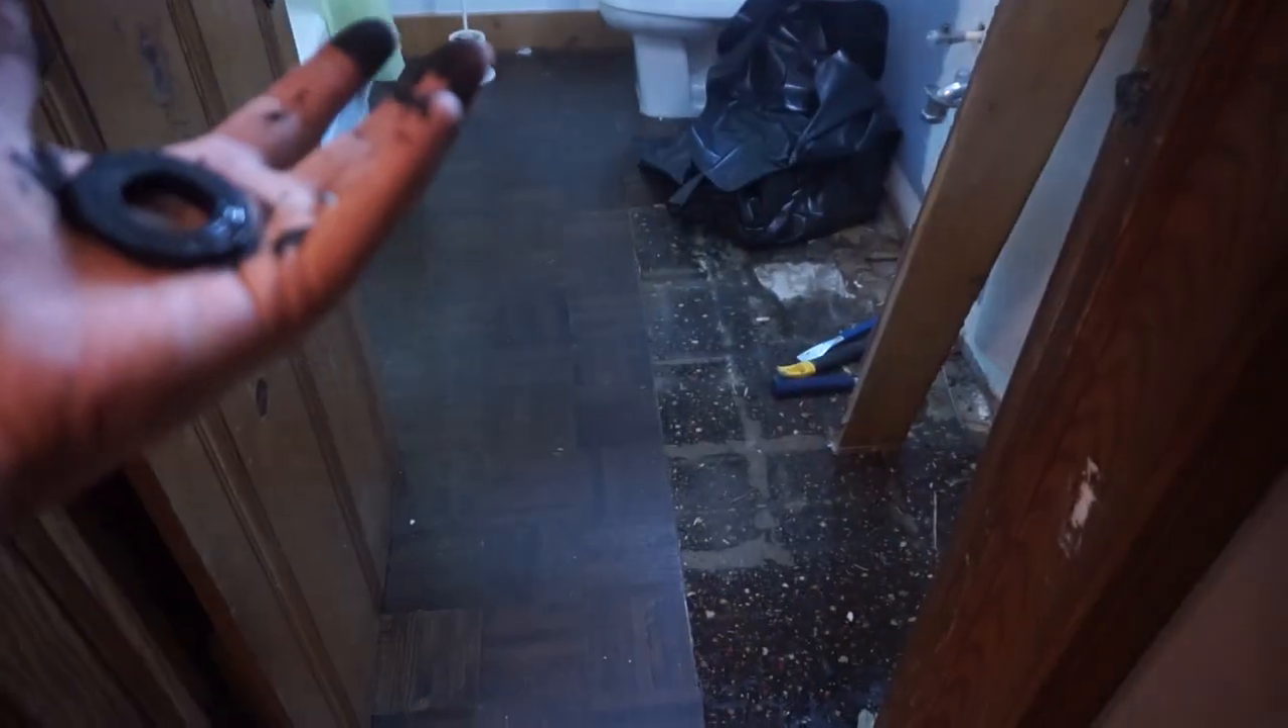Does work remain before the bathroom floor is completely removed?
Yes.